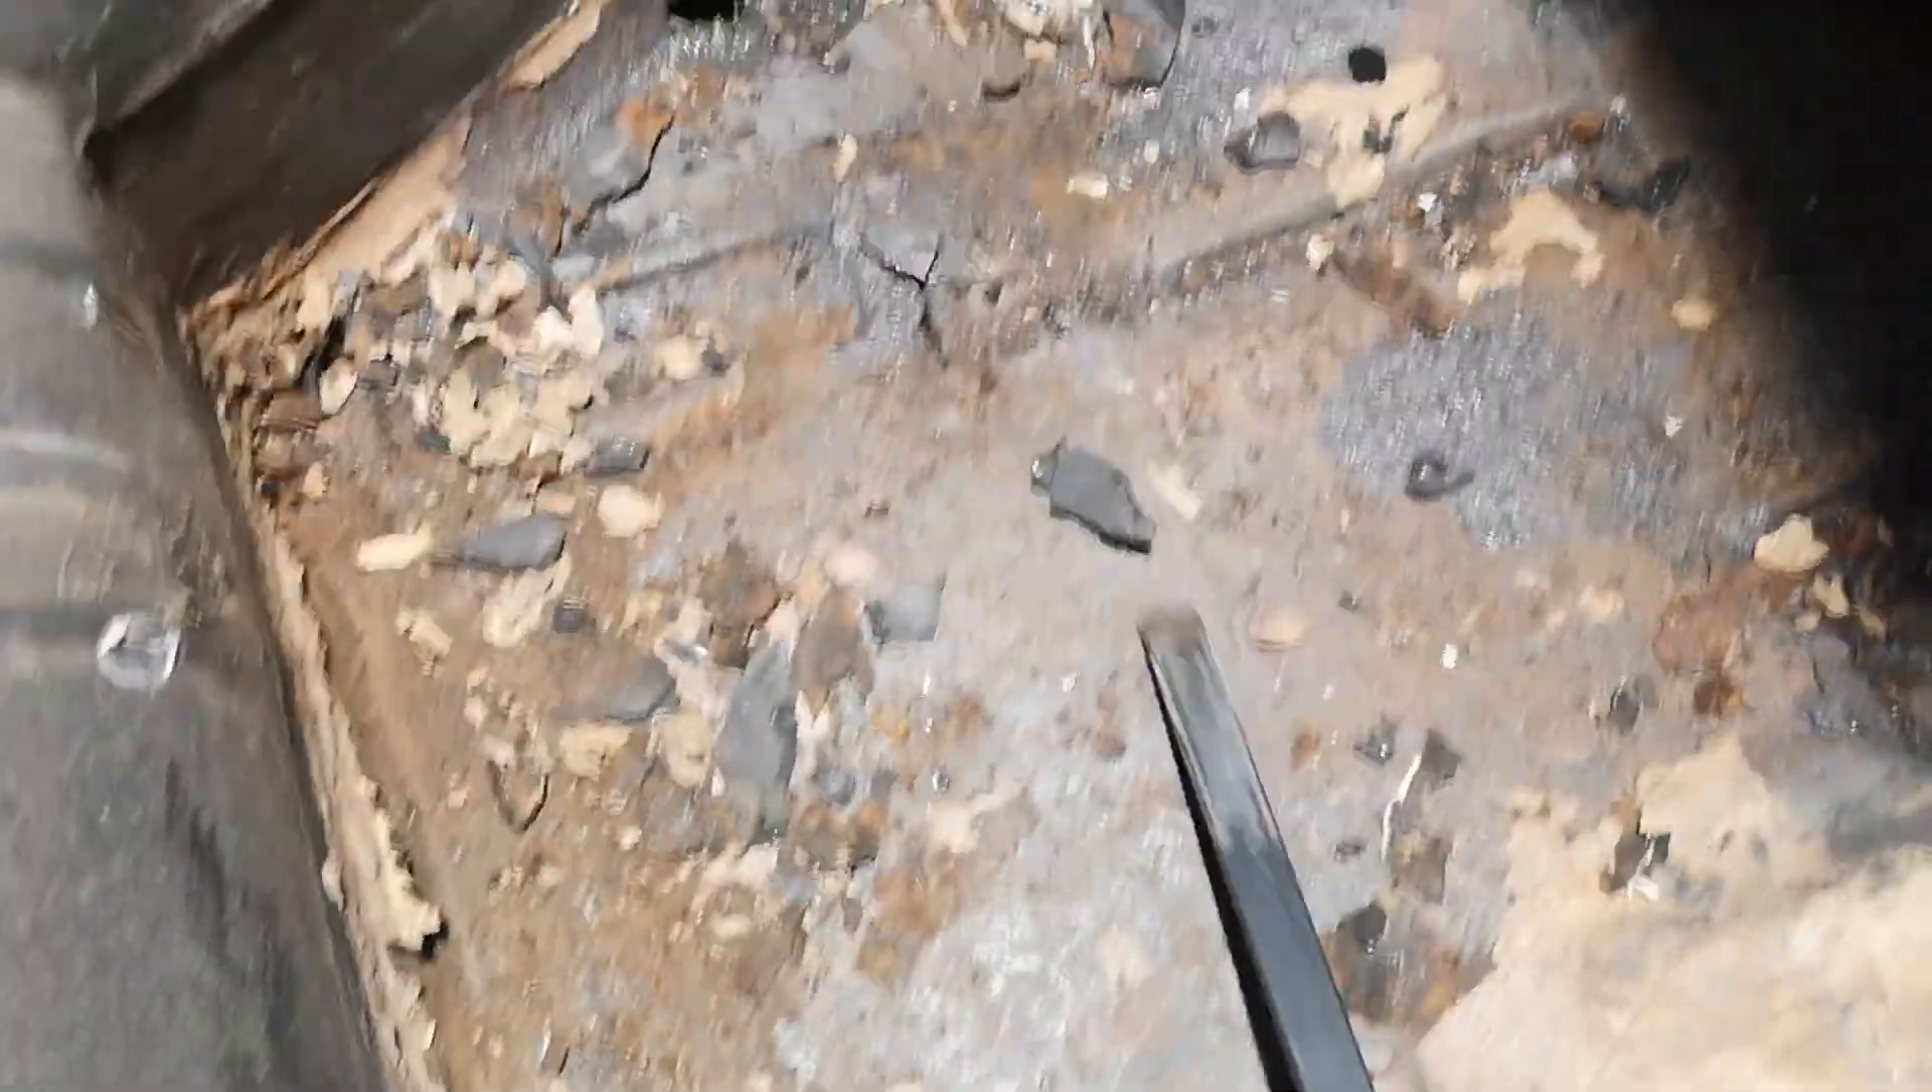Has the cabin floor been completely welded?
No.